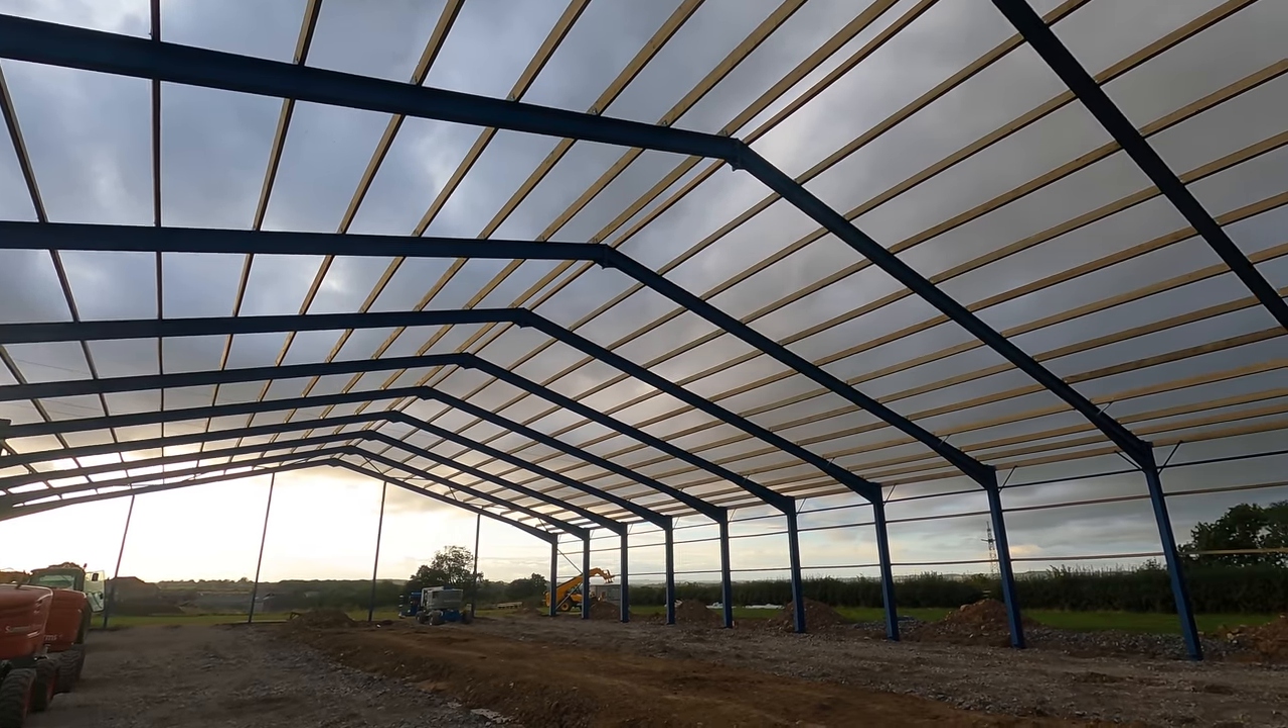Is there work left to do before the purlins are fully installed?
No.